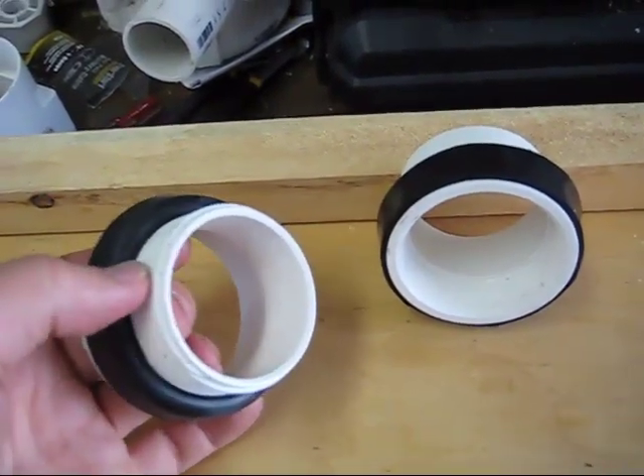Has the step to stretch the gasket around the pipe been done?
Yes.